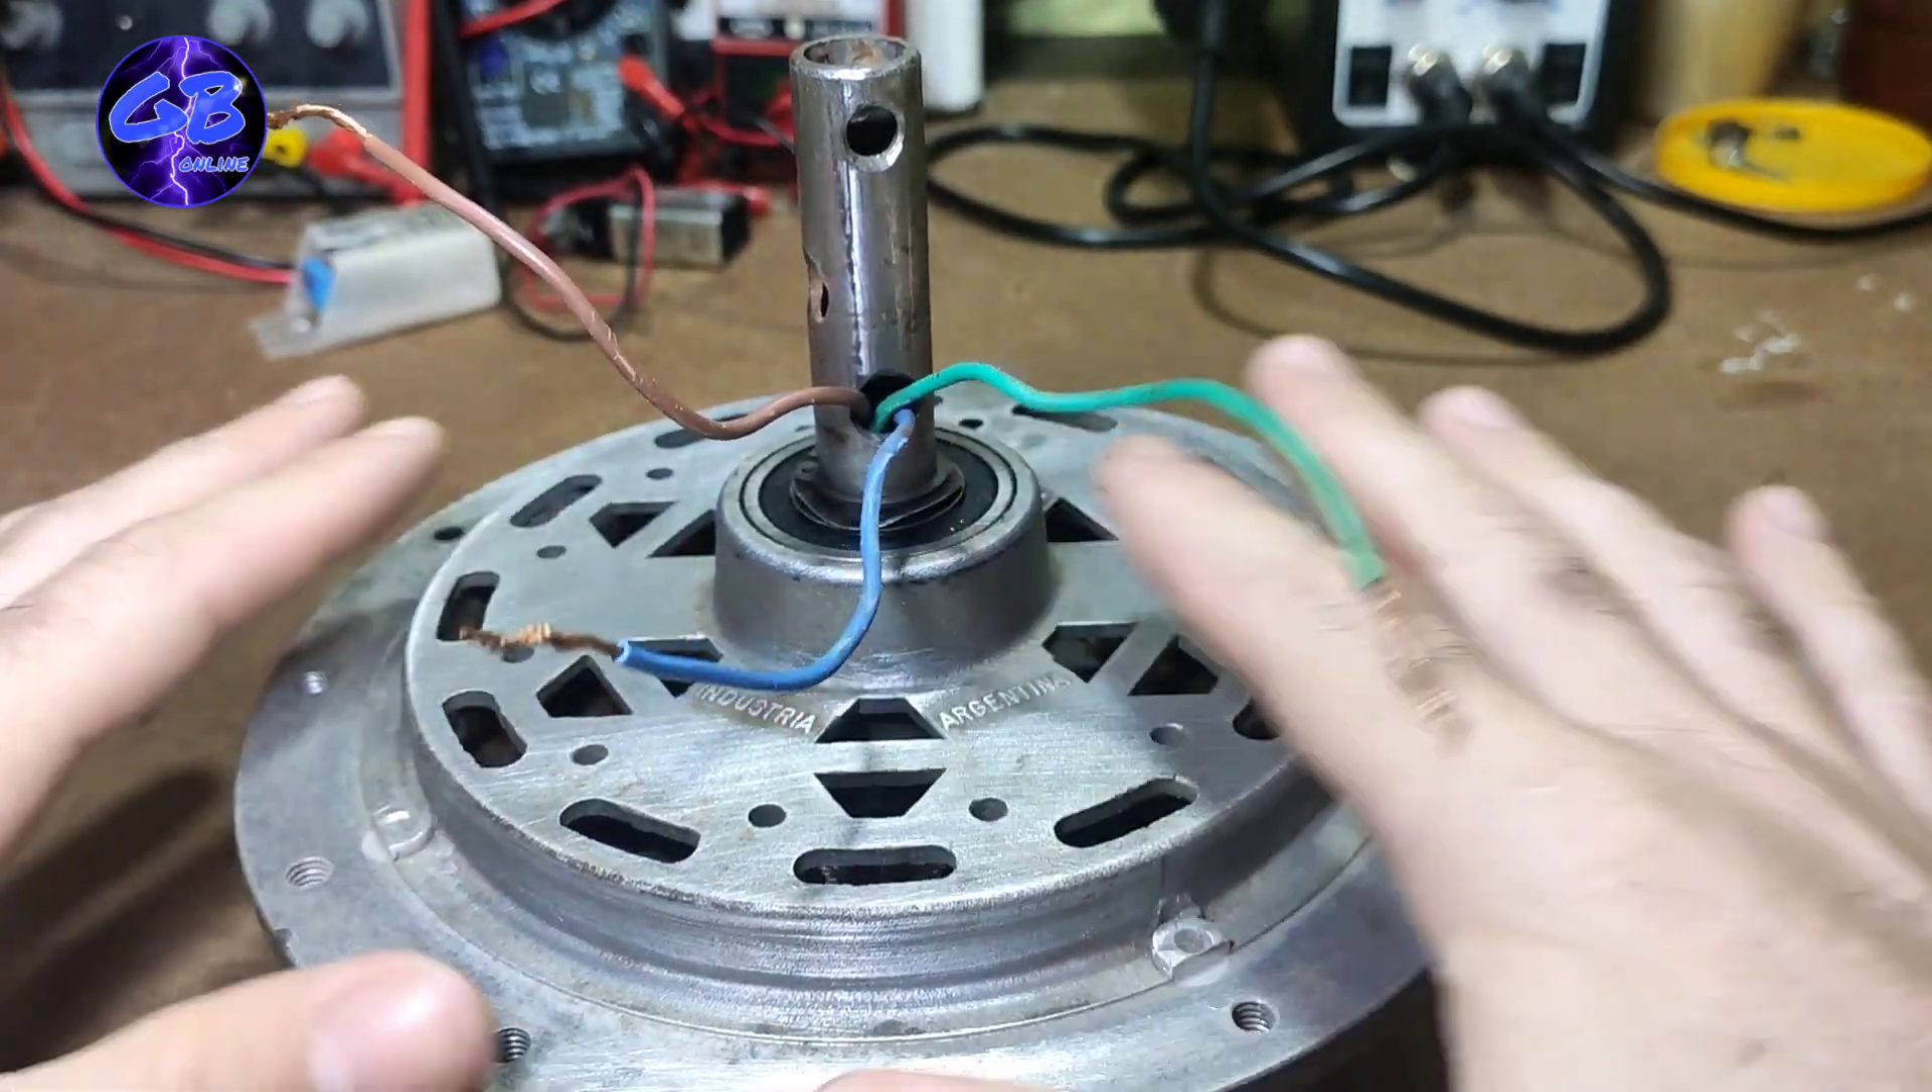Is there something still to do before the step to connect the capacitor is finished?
Yes.